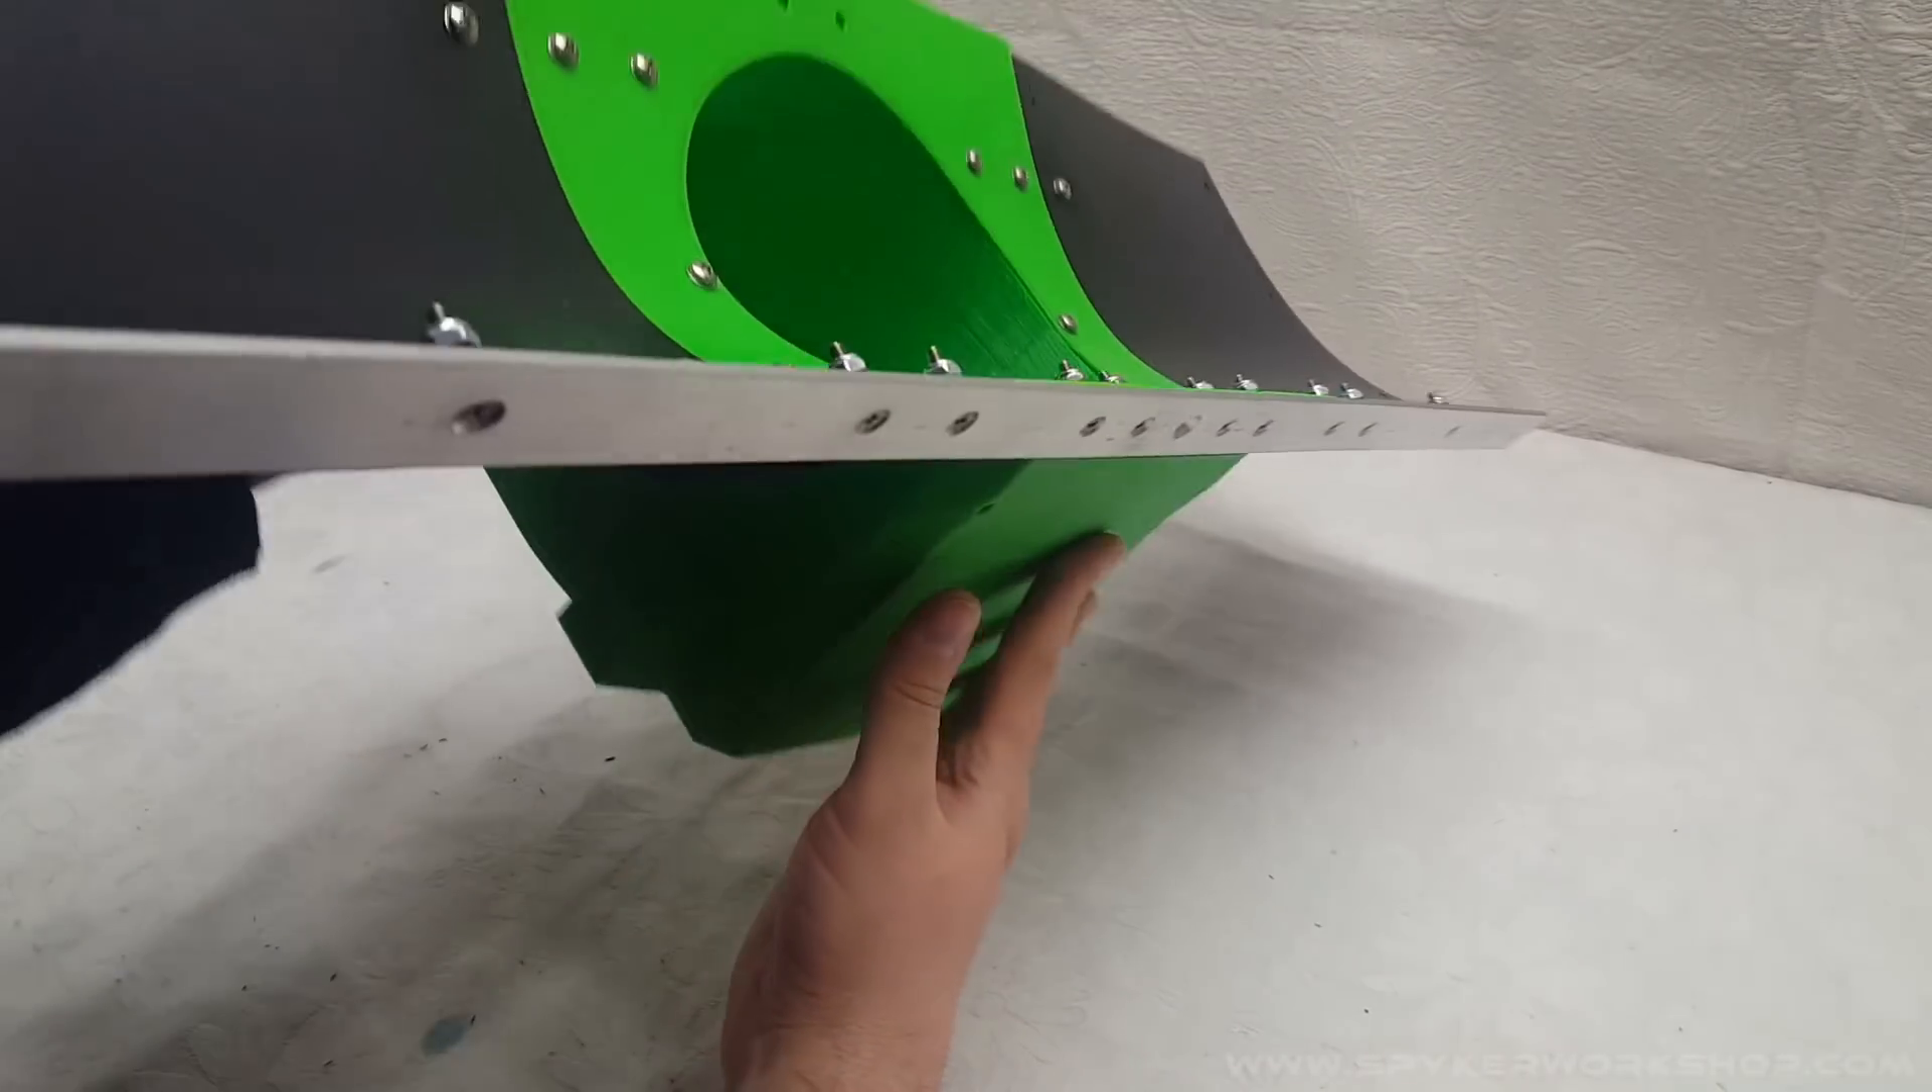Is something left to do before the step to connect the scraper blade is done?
No.